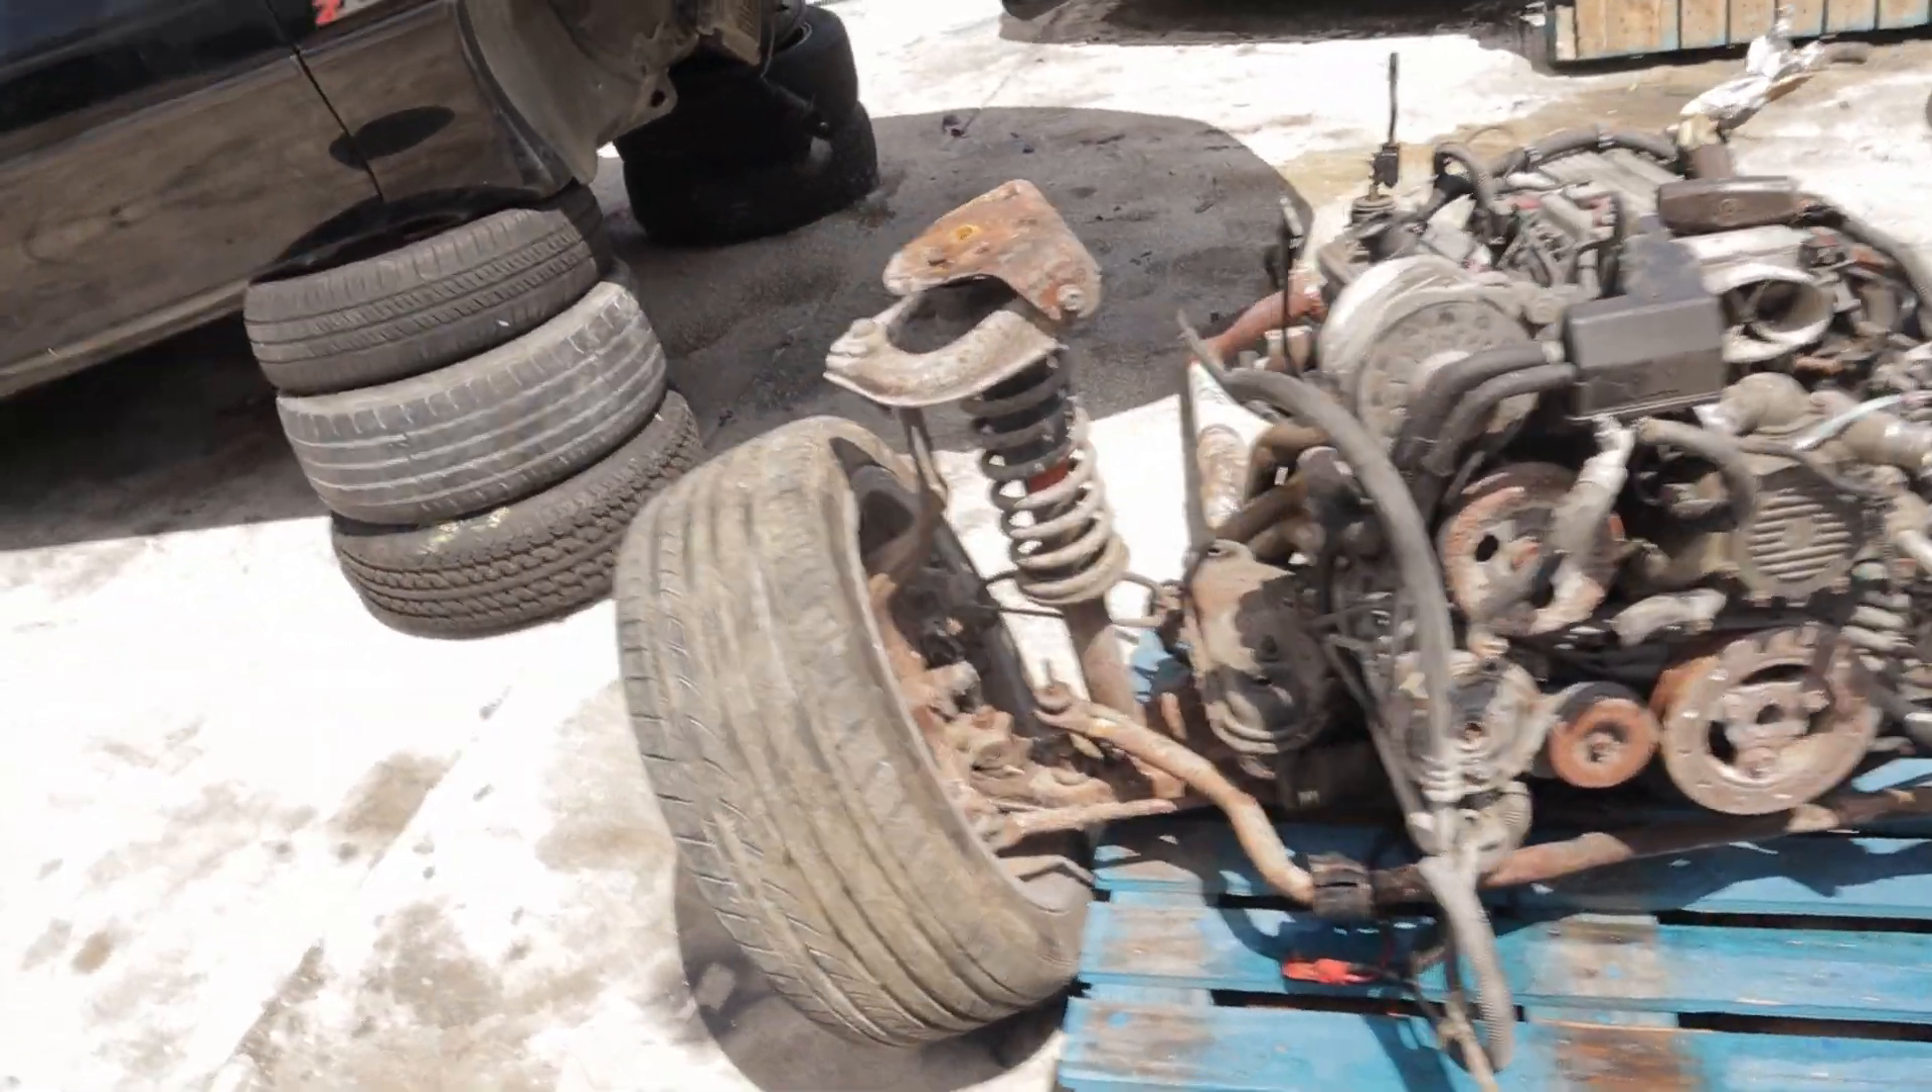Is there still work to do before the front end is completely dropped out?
No.